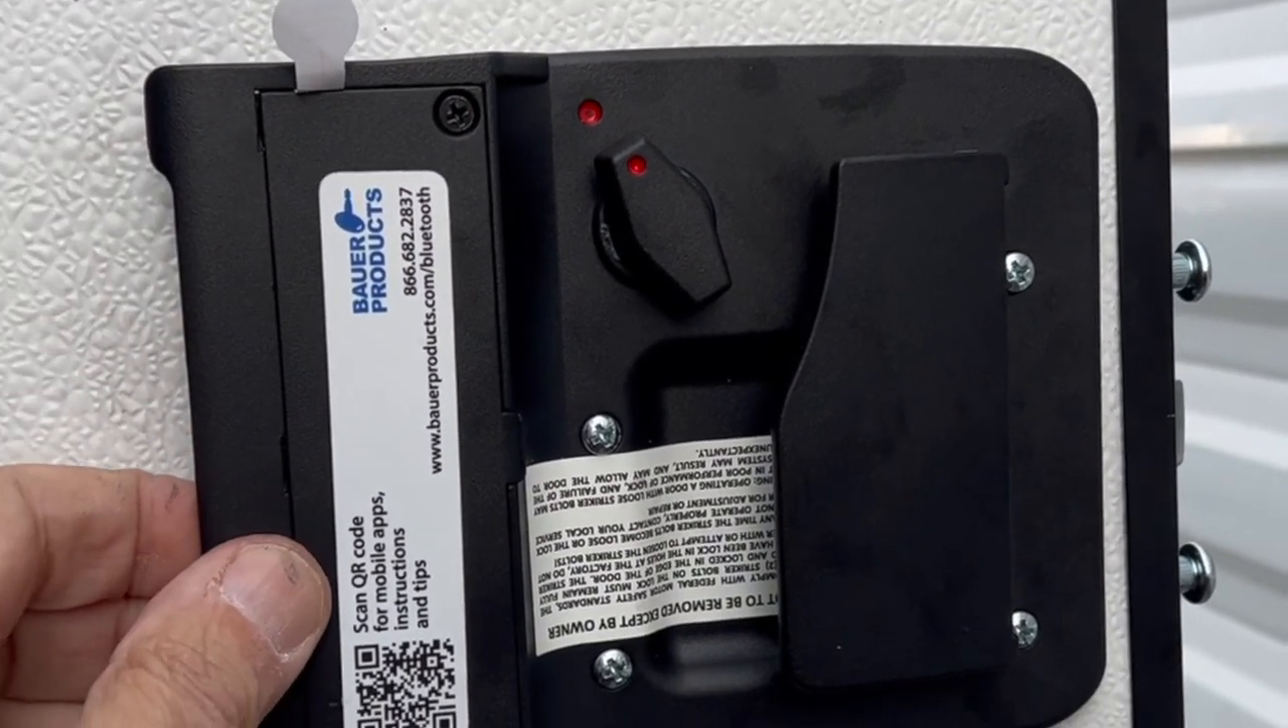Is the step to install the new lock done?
Yes.